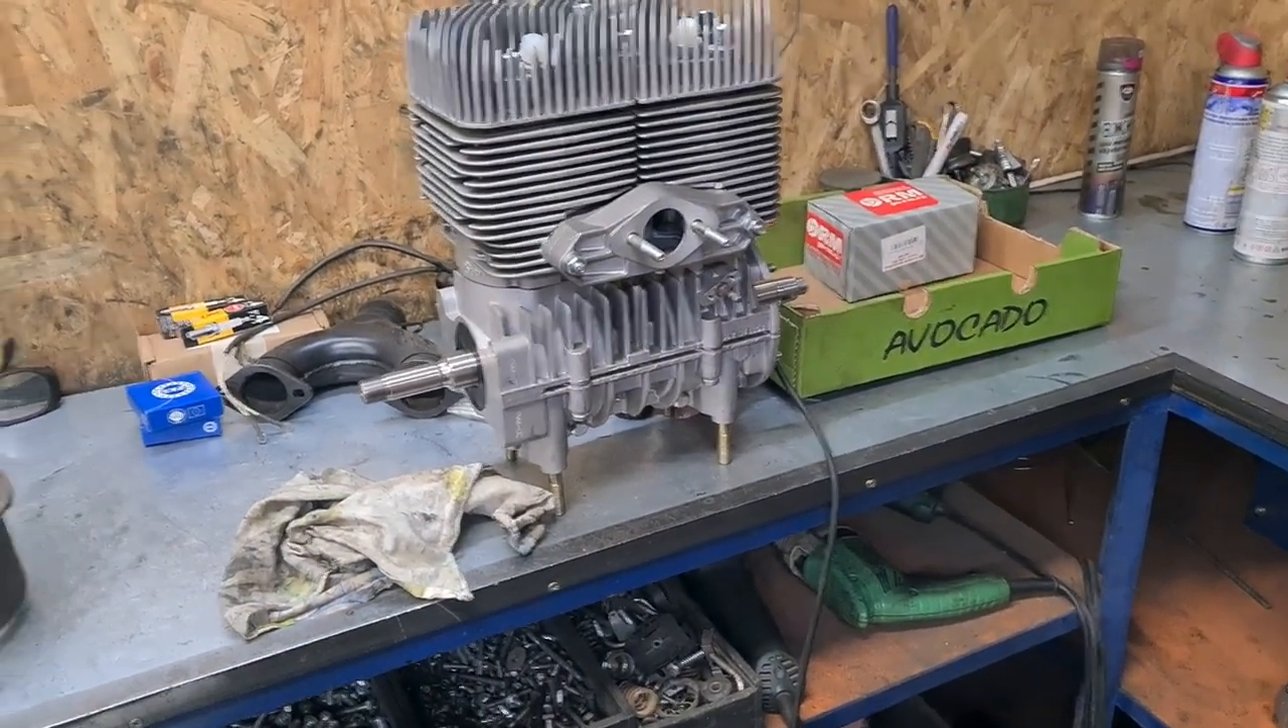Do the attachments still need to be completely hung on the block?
Yes.